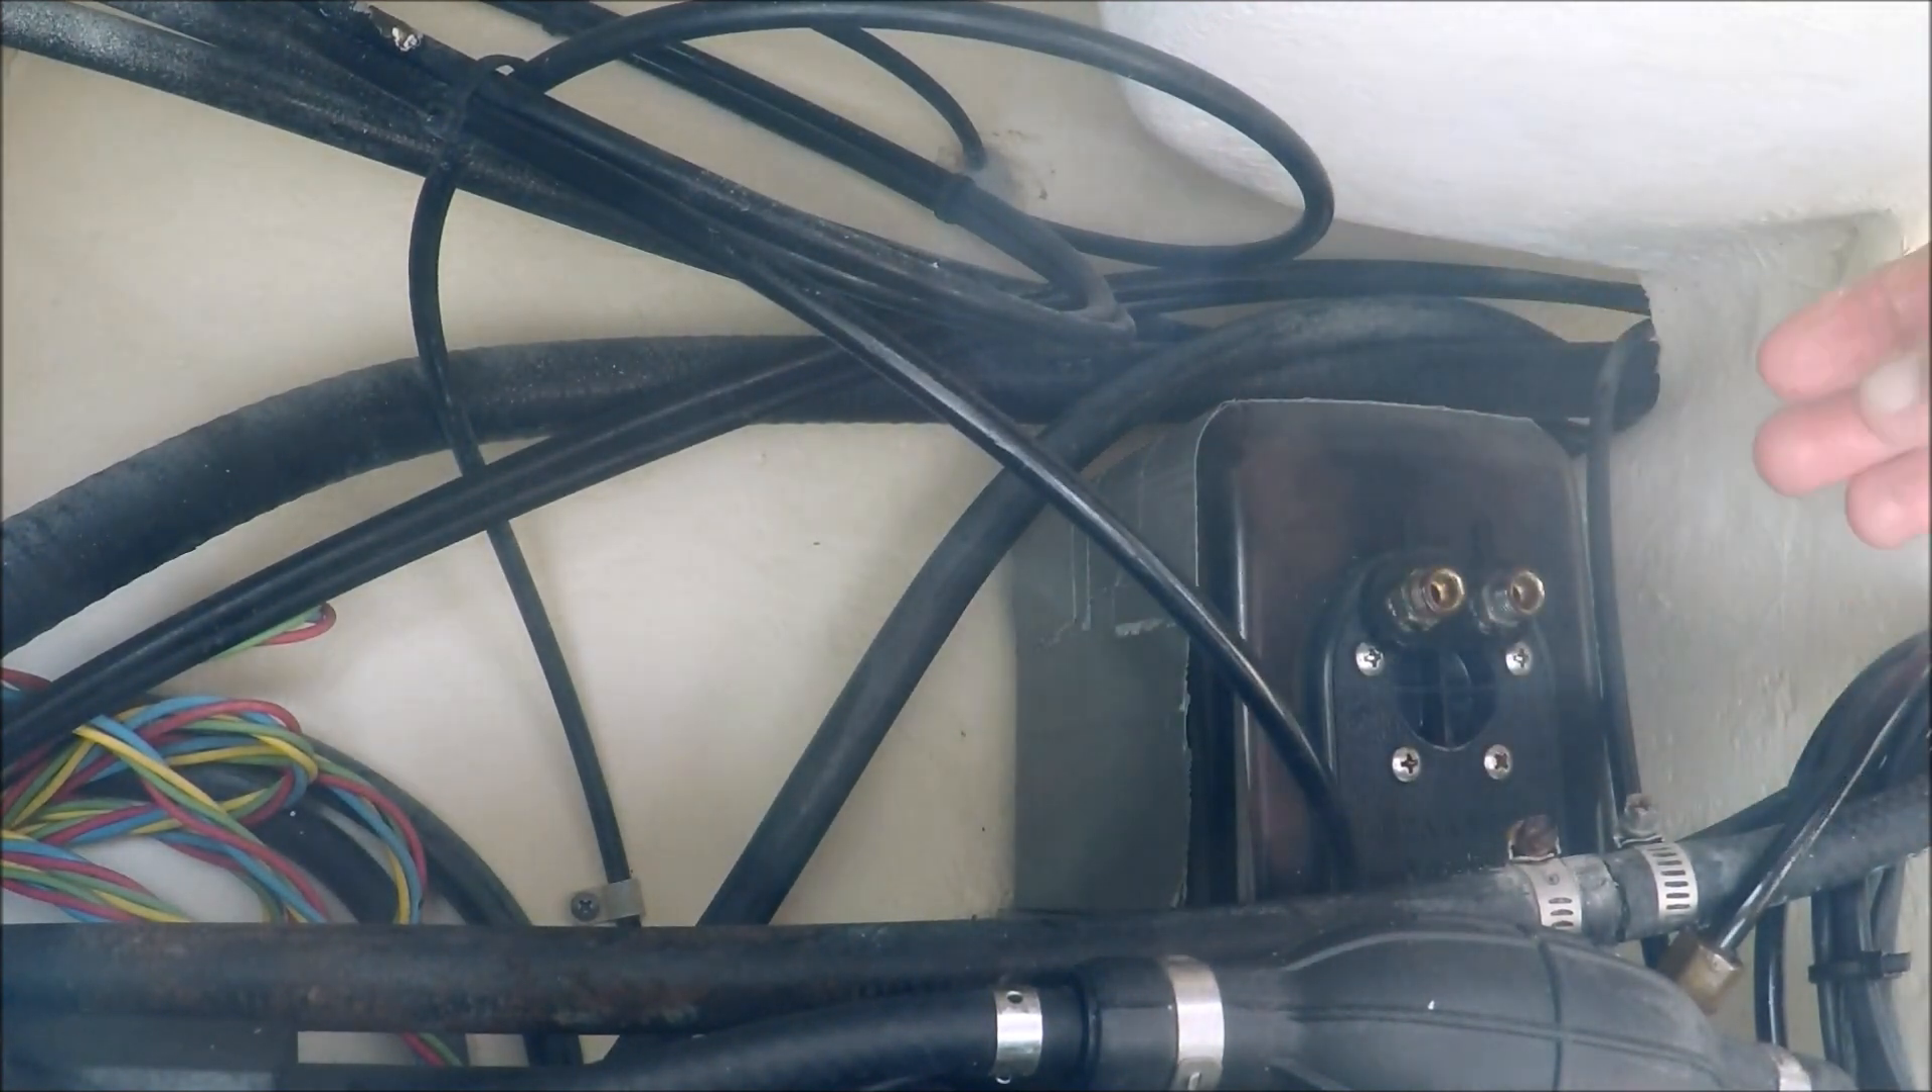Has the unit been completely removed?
No.